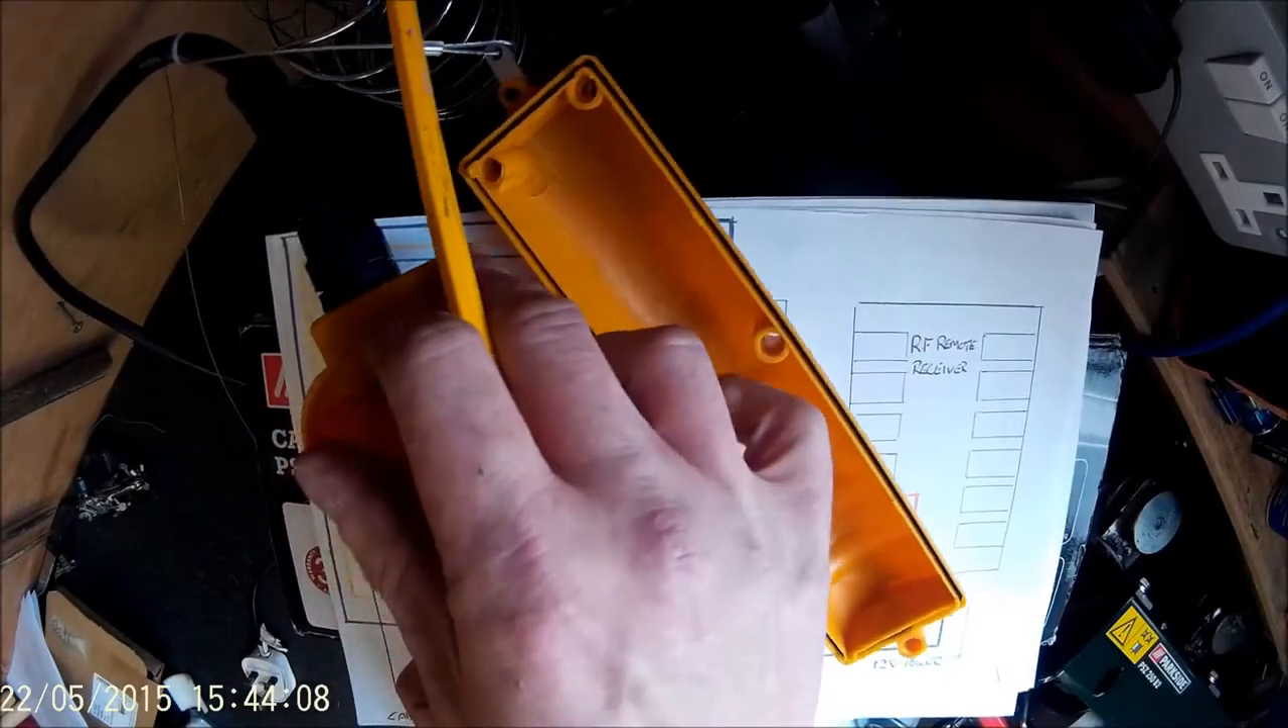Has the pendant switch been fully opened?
Yes.